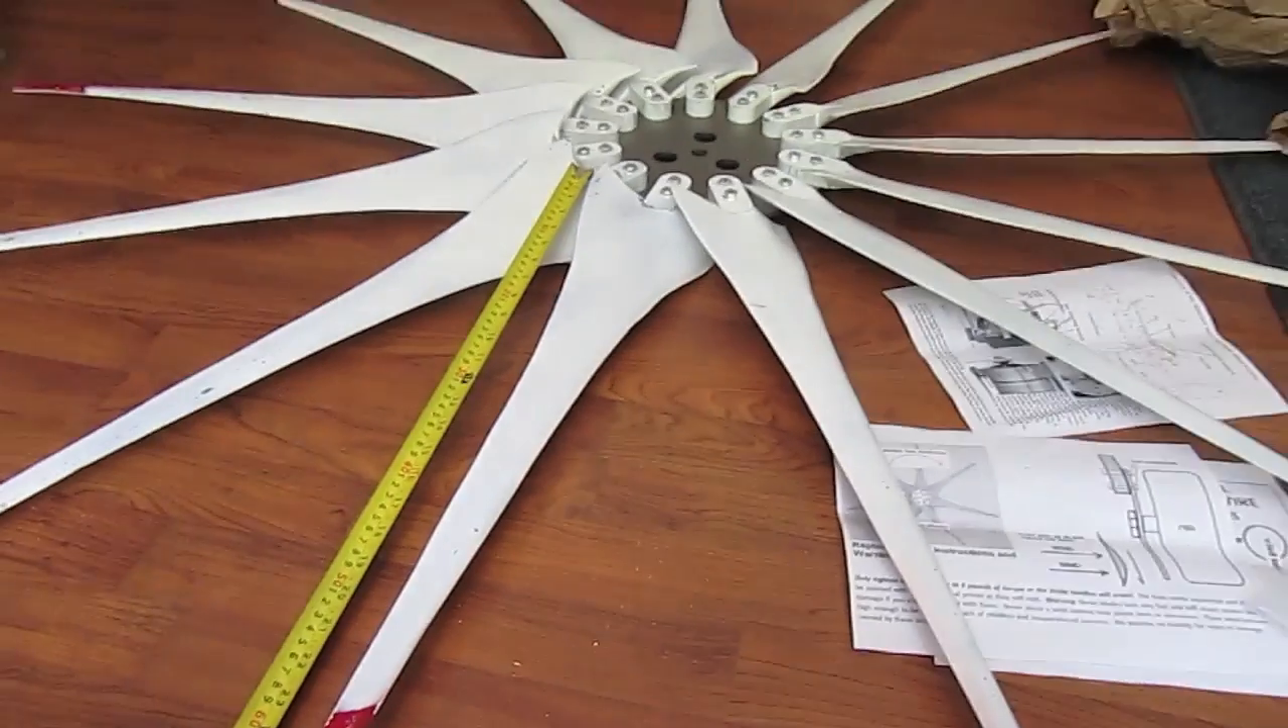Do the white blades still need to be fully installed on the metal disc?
No.